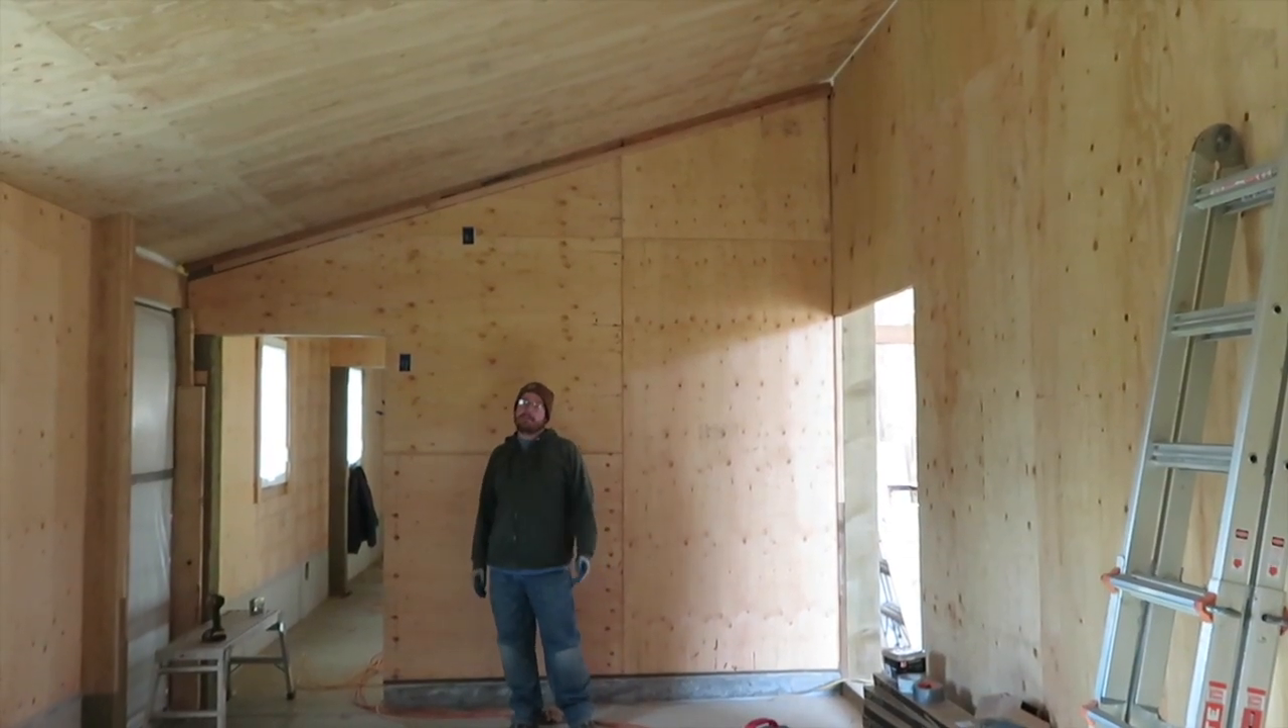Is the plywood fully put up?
Yes.